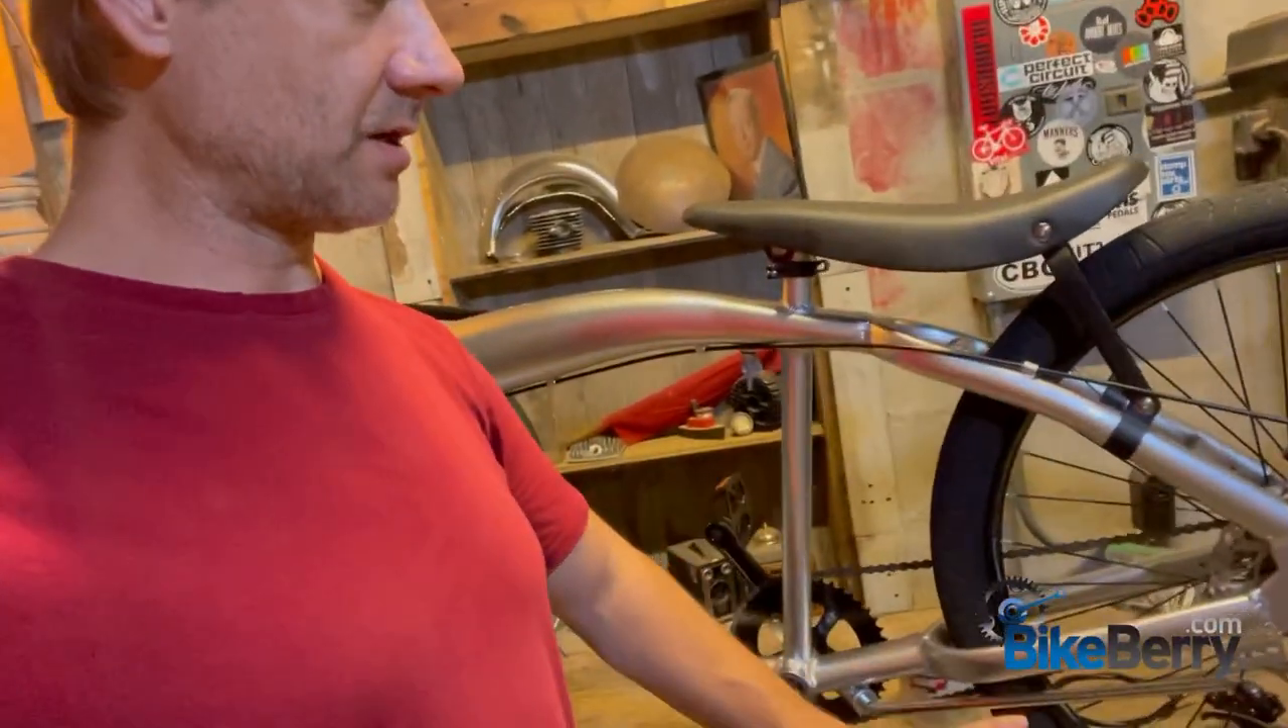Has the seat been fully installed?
Yes.